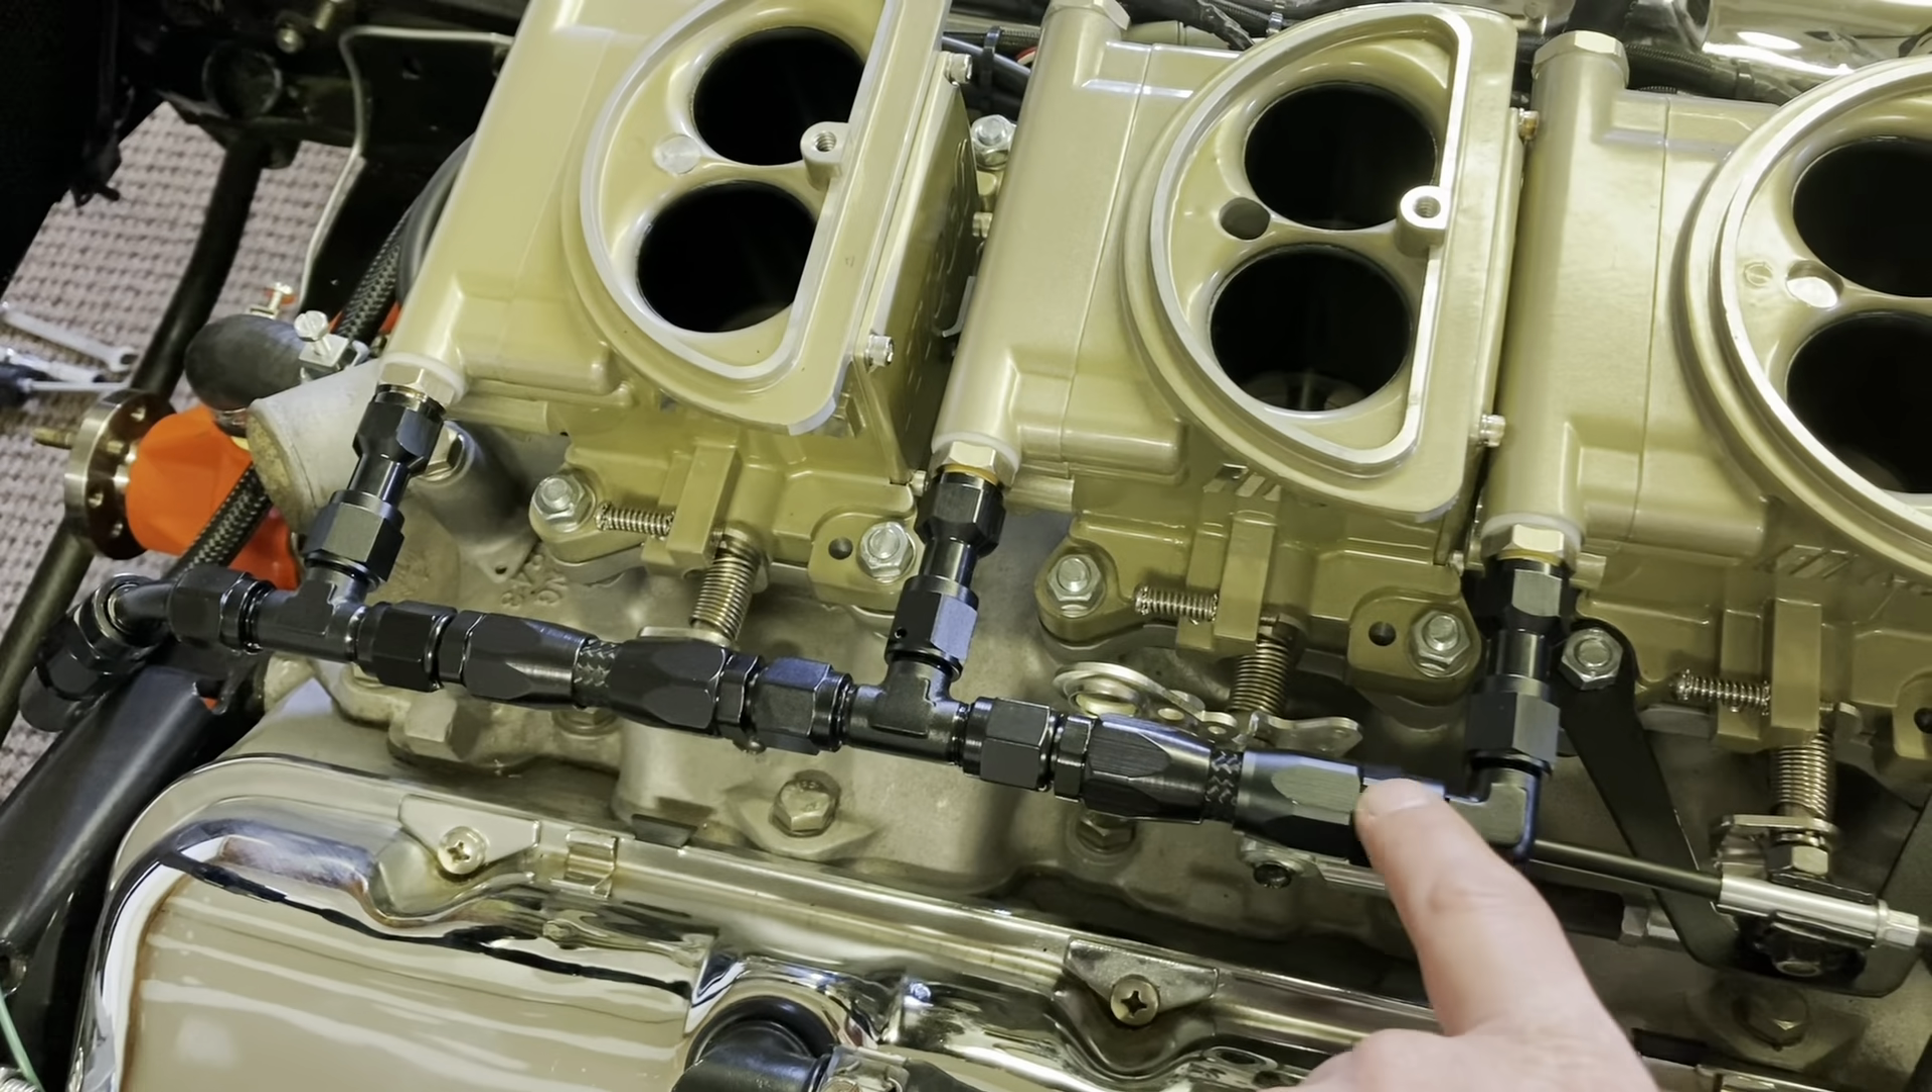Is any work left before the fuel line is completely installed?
No.